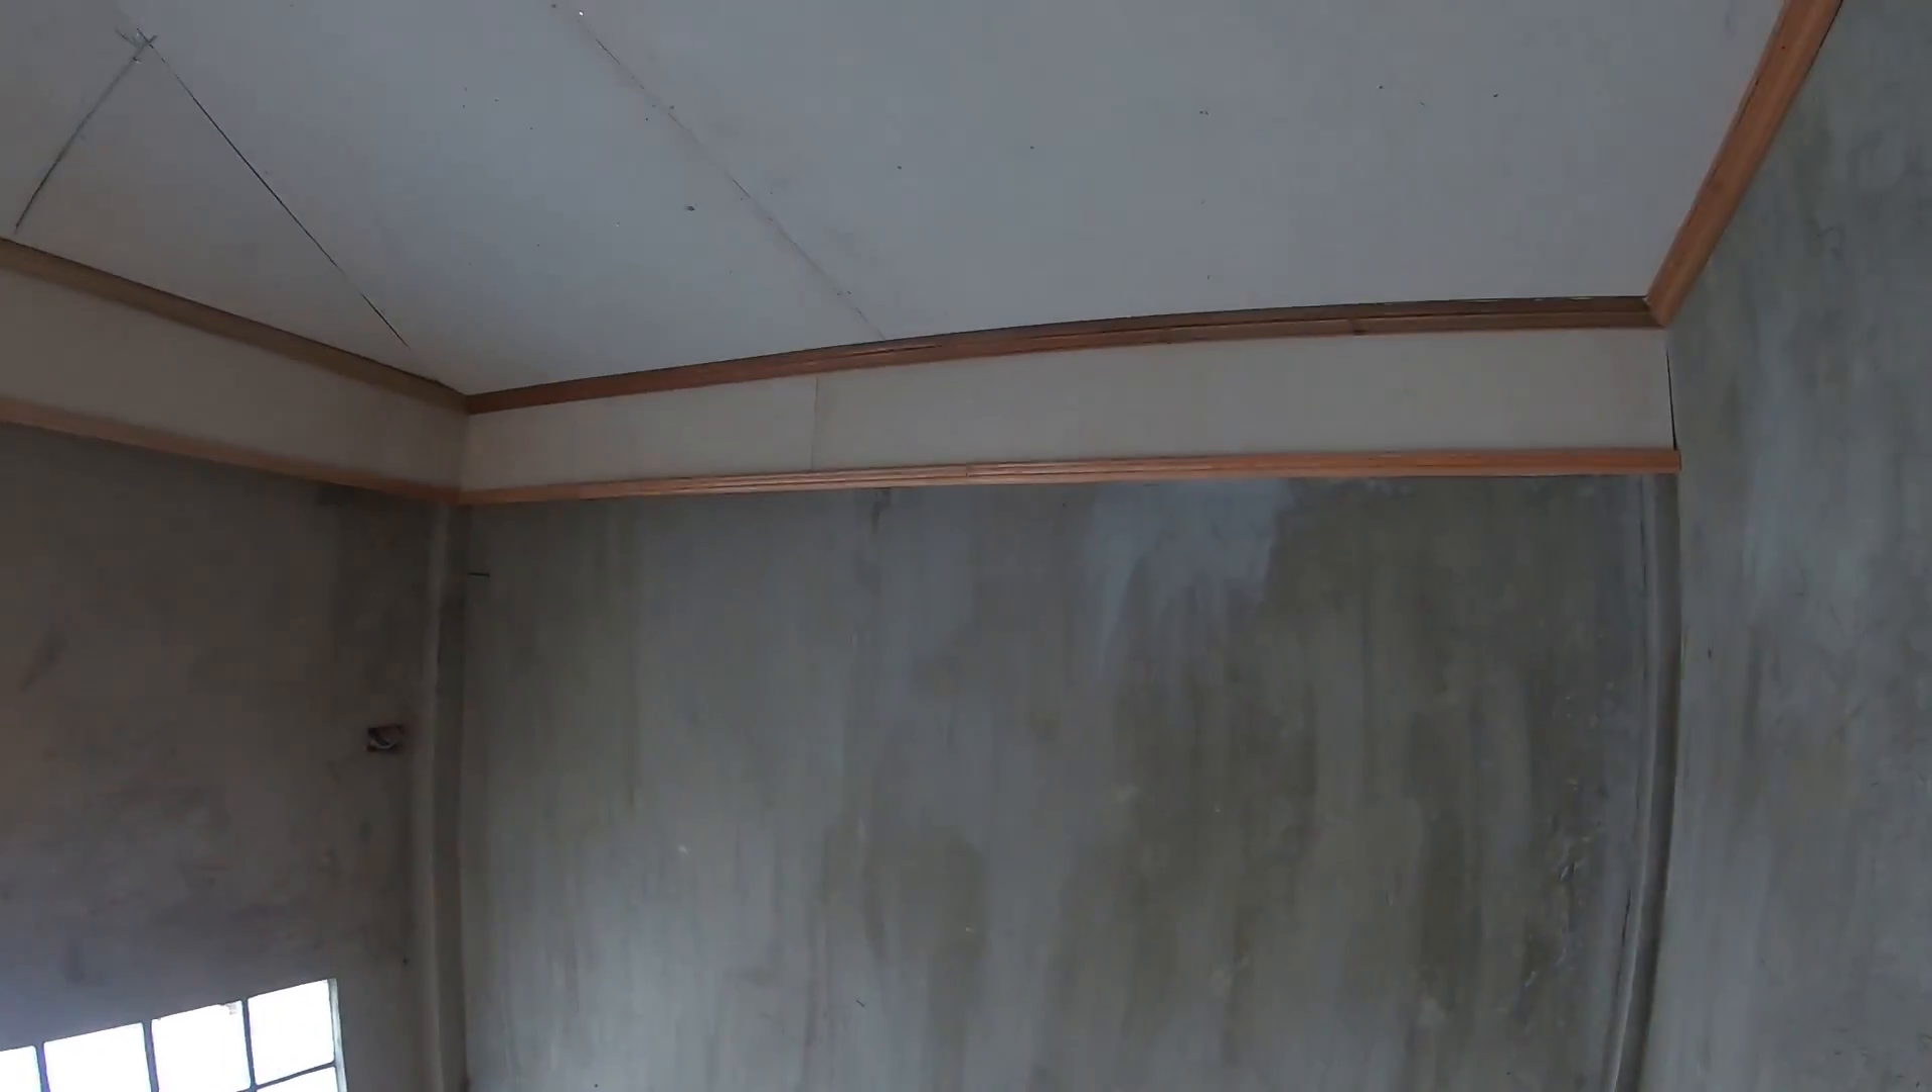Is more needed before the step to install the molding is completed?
No.